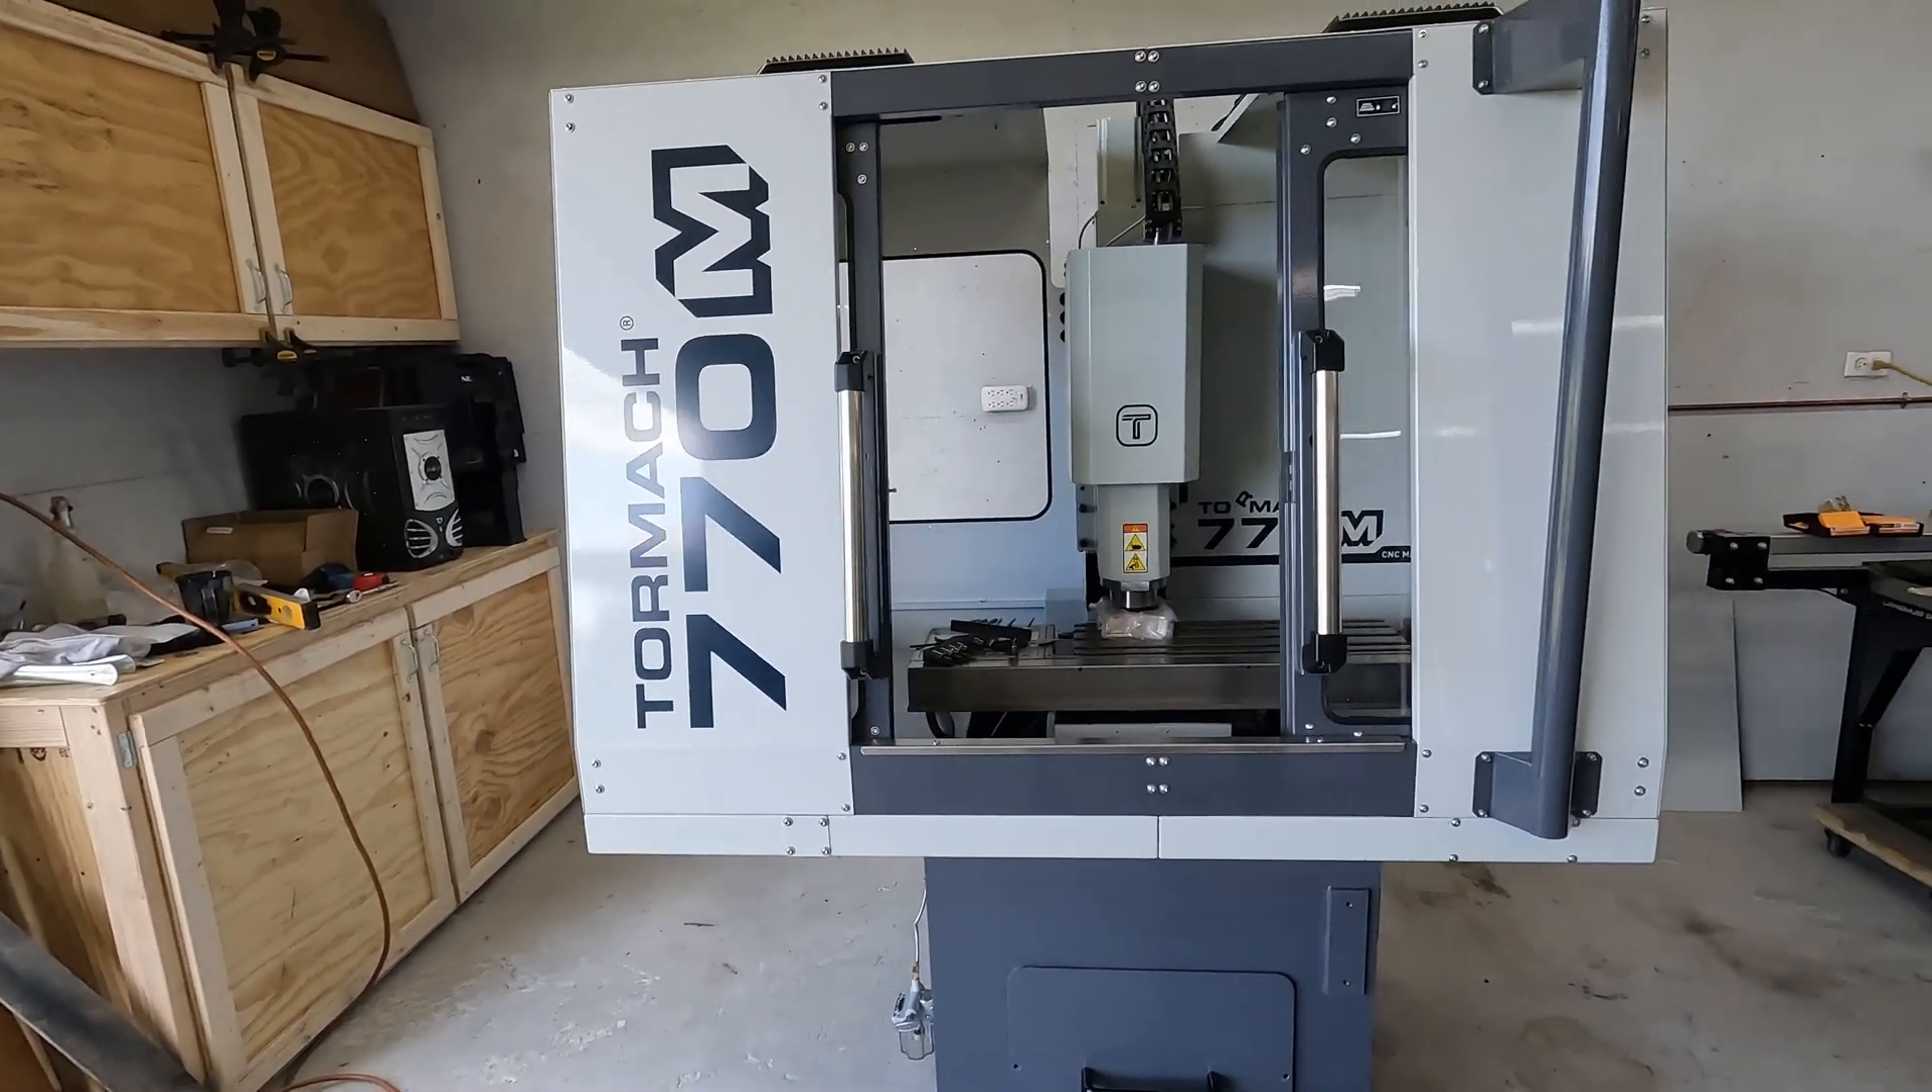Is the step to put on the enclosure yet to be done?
No.